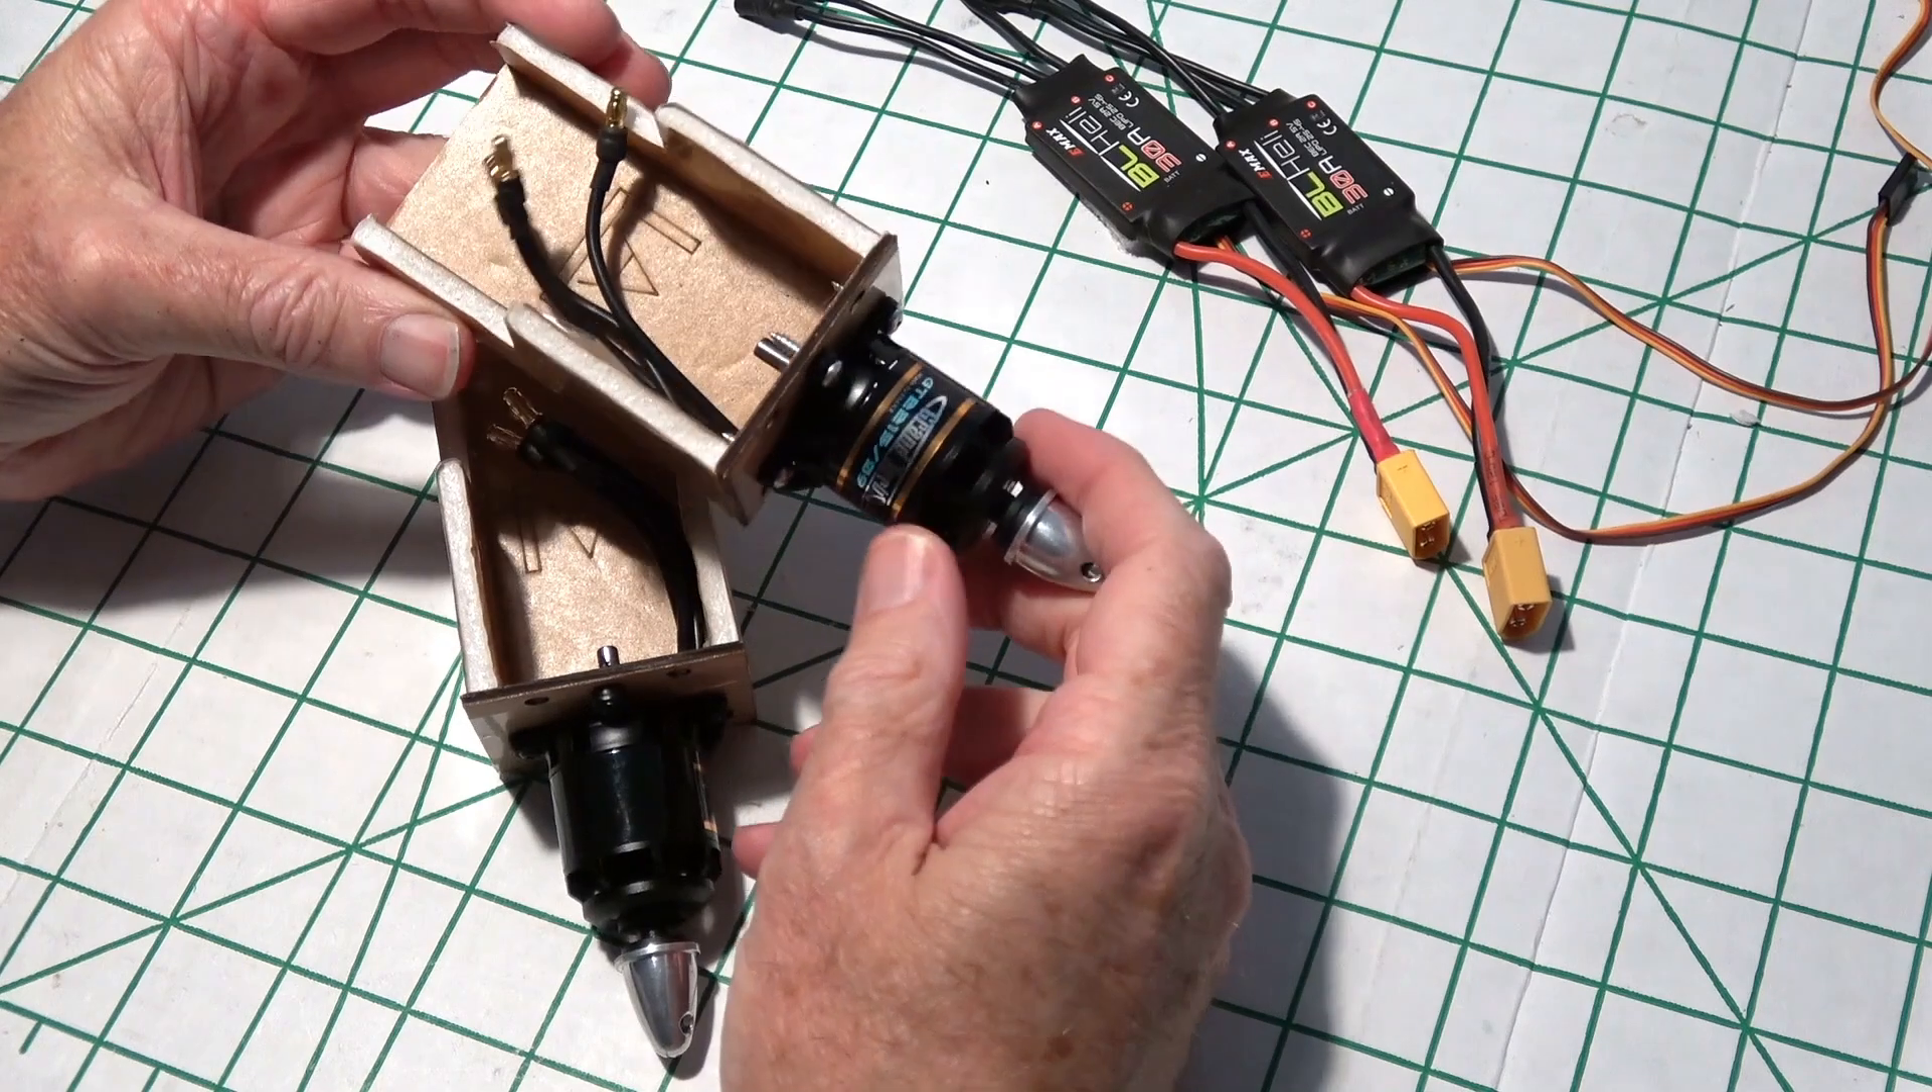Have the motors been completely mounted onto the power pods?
Yes.